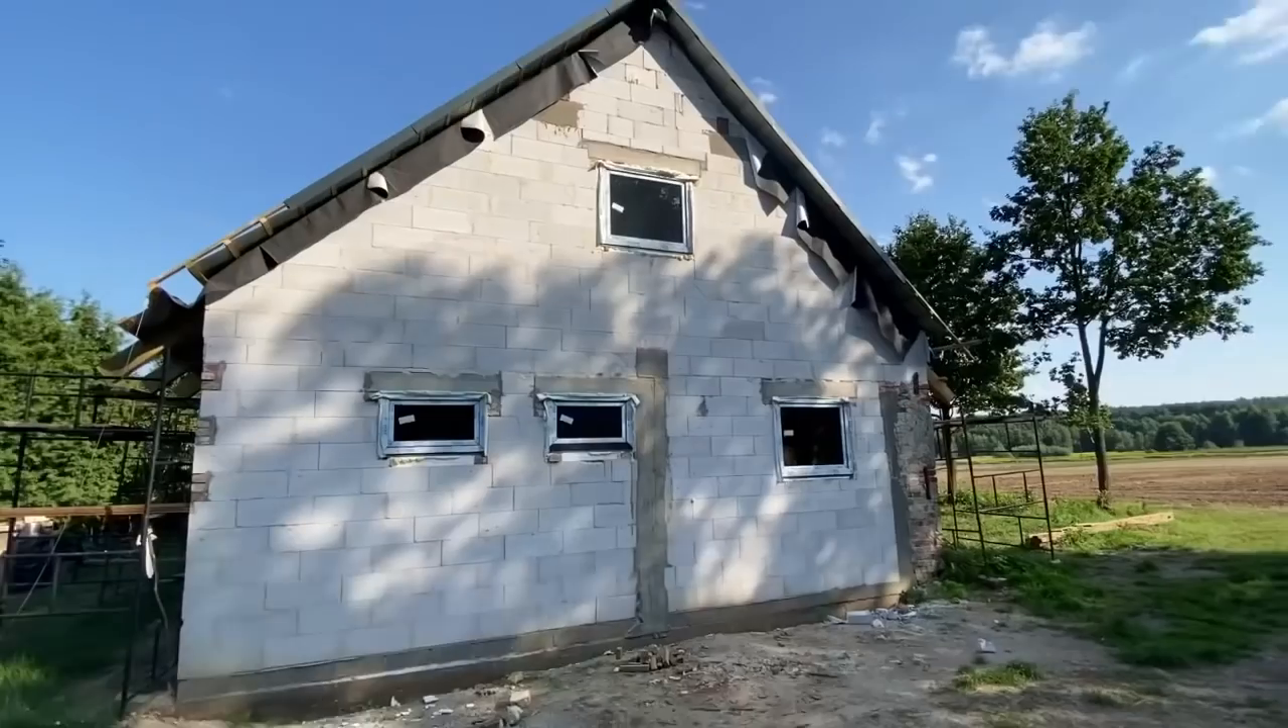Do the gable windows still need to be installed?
No.